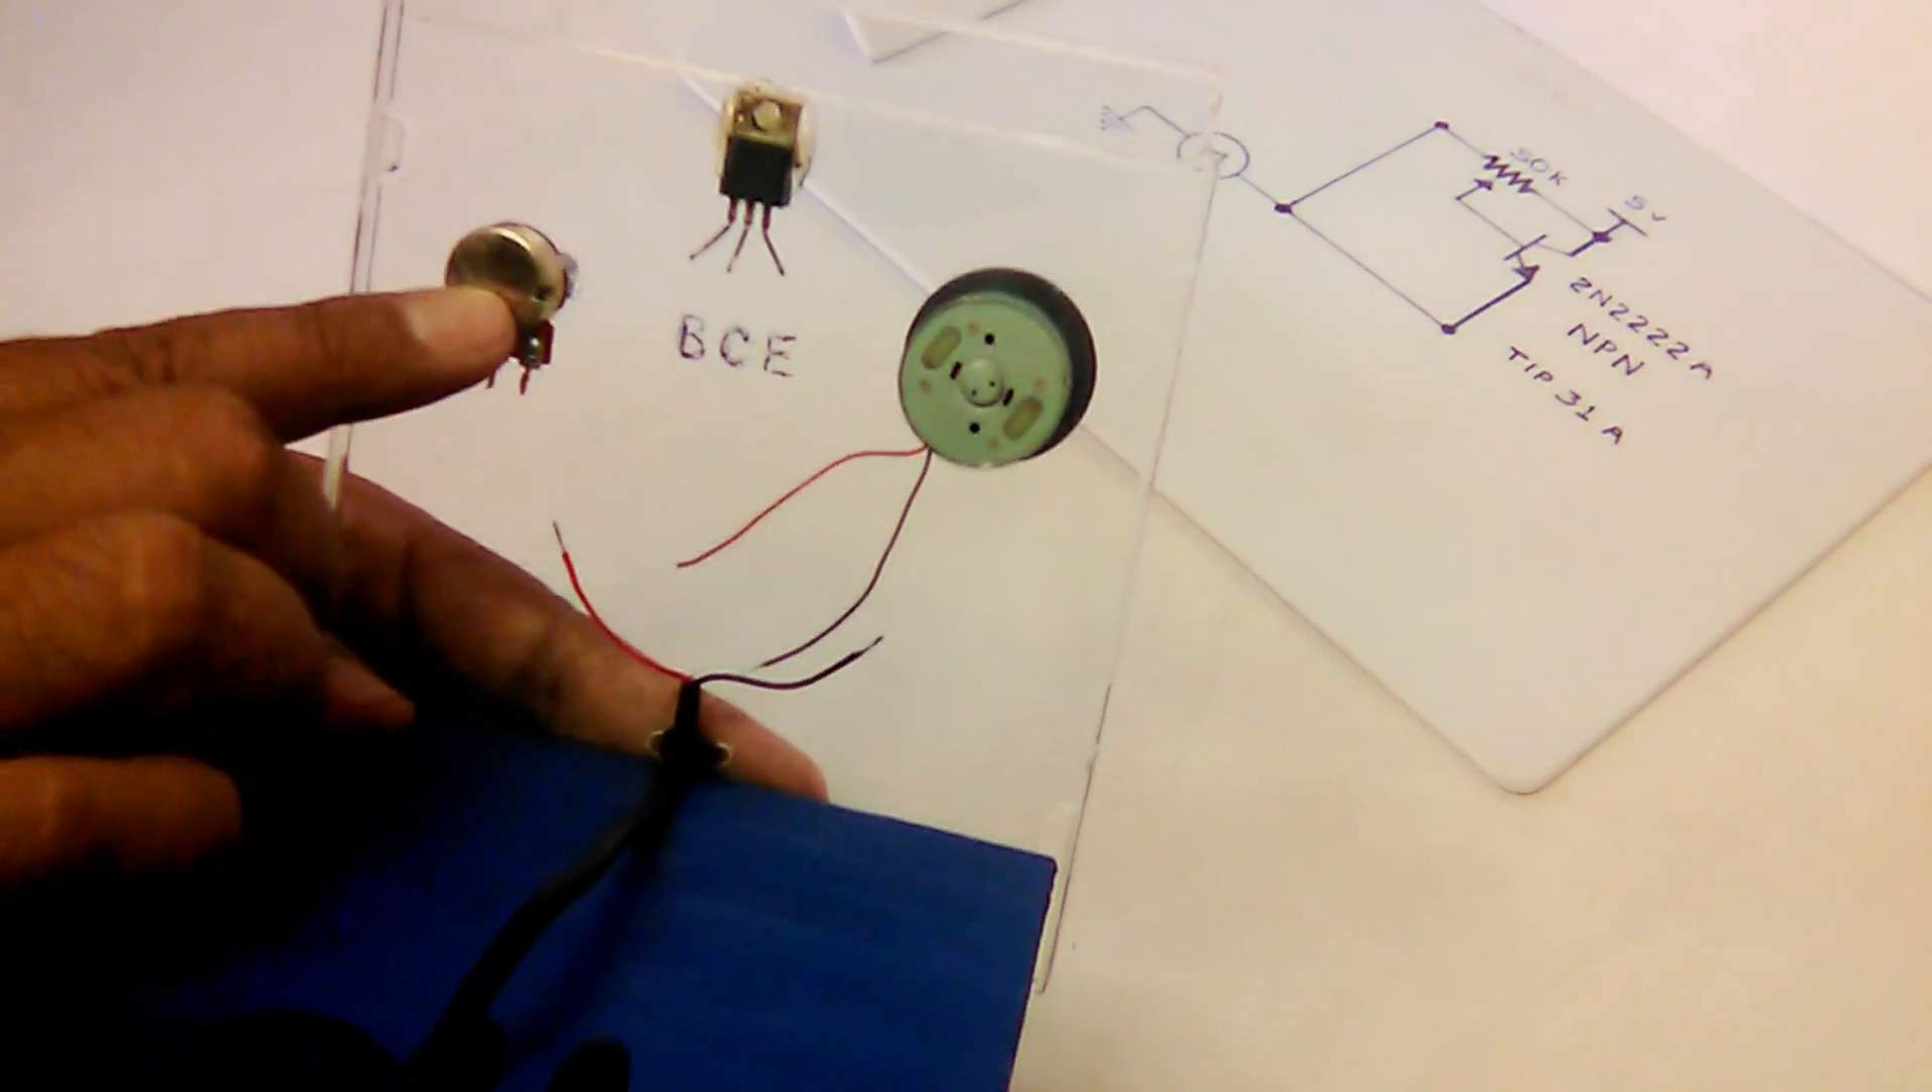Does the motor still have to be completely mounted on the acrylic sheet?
No.